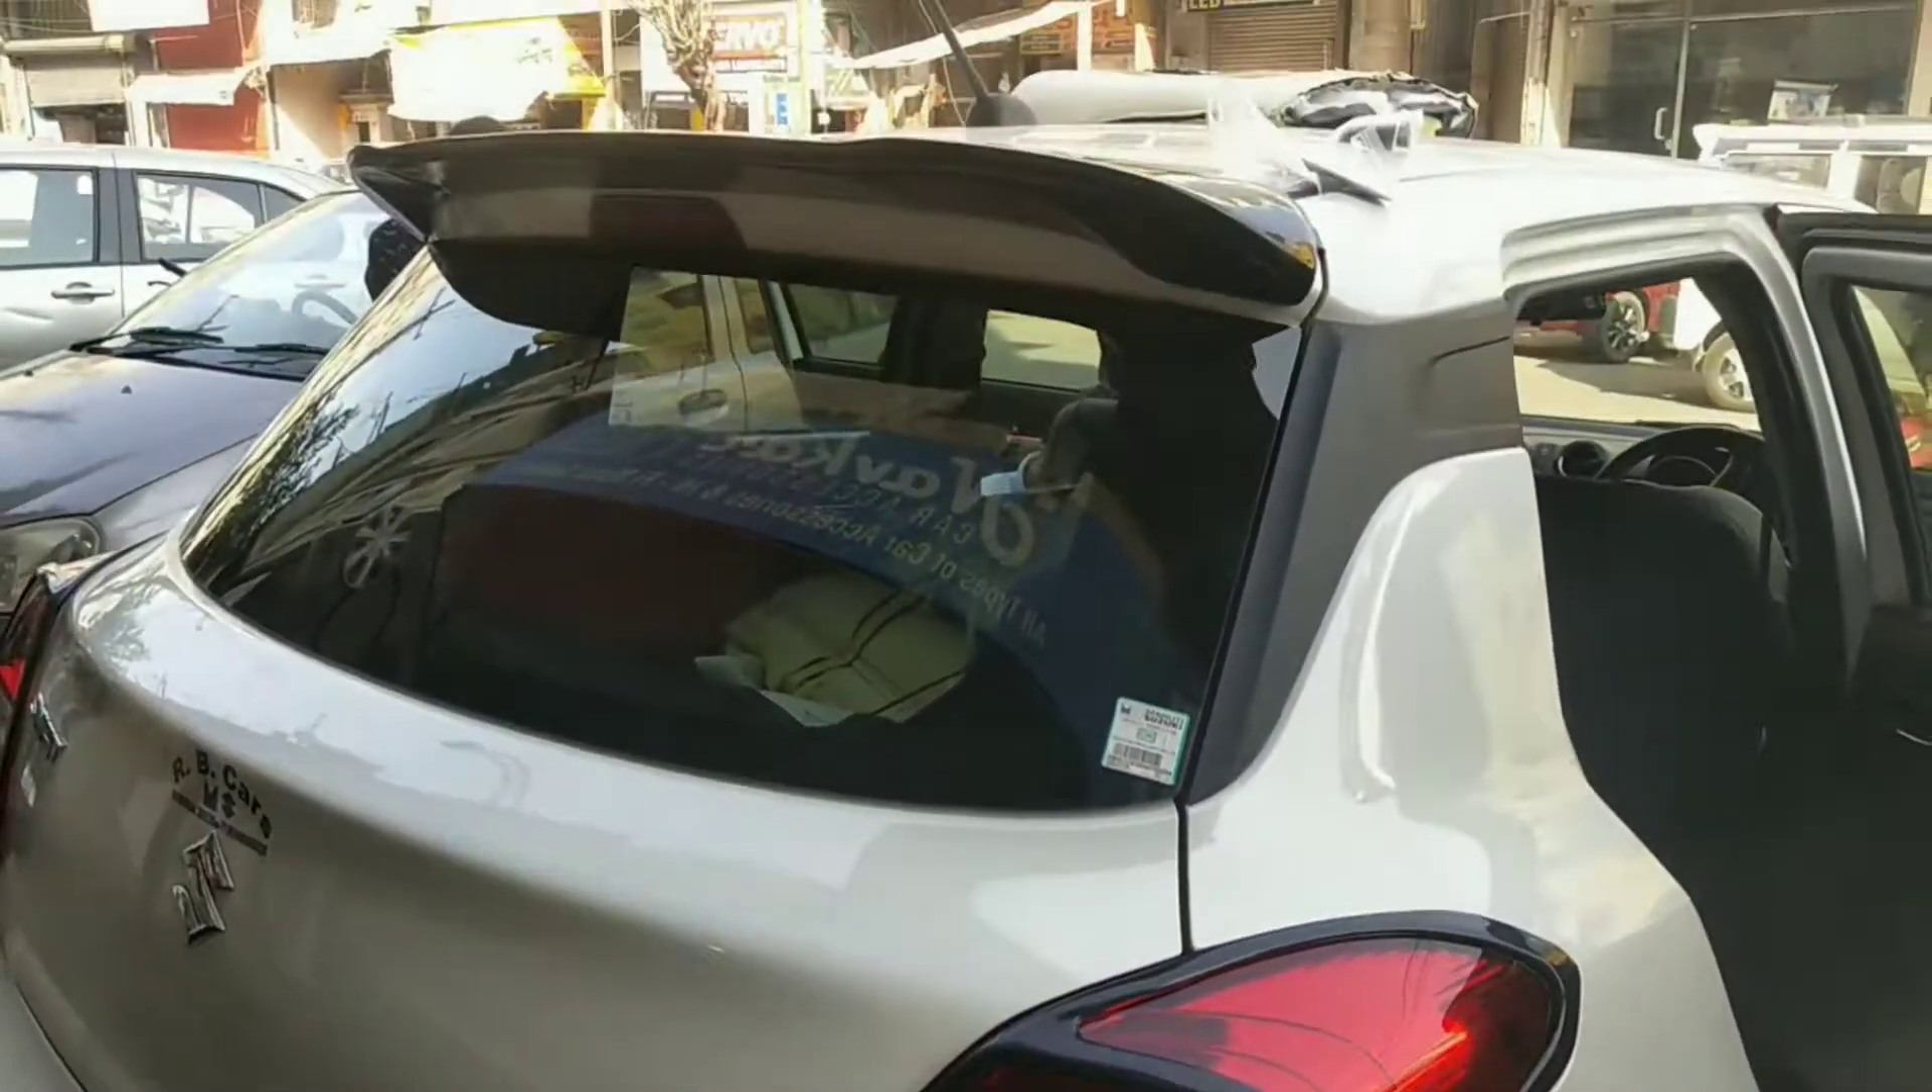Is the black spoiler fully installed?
Yes.